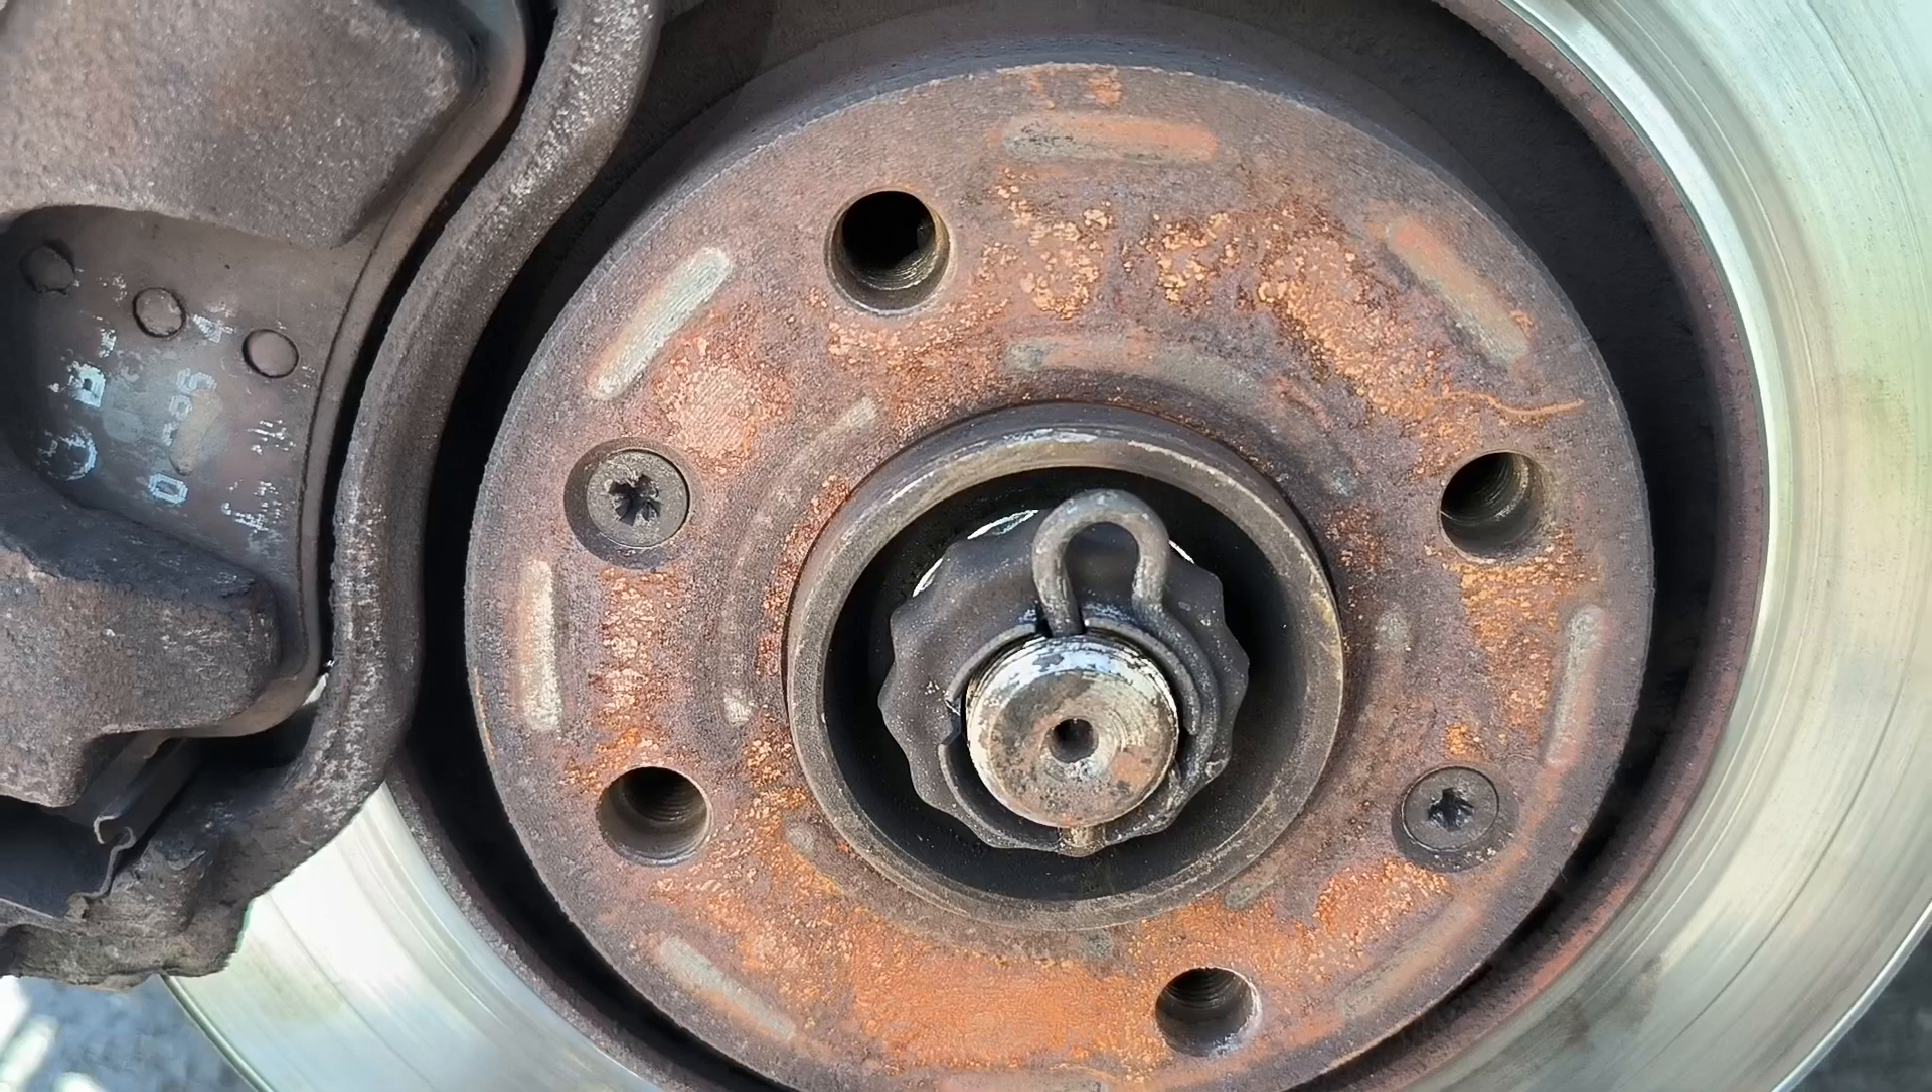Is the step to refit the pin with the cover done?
Yes.